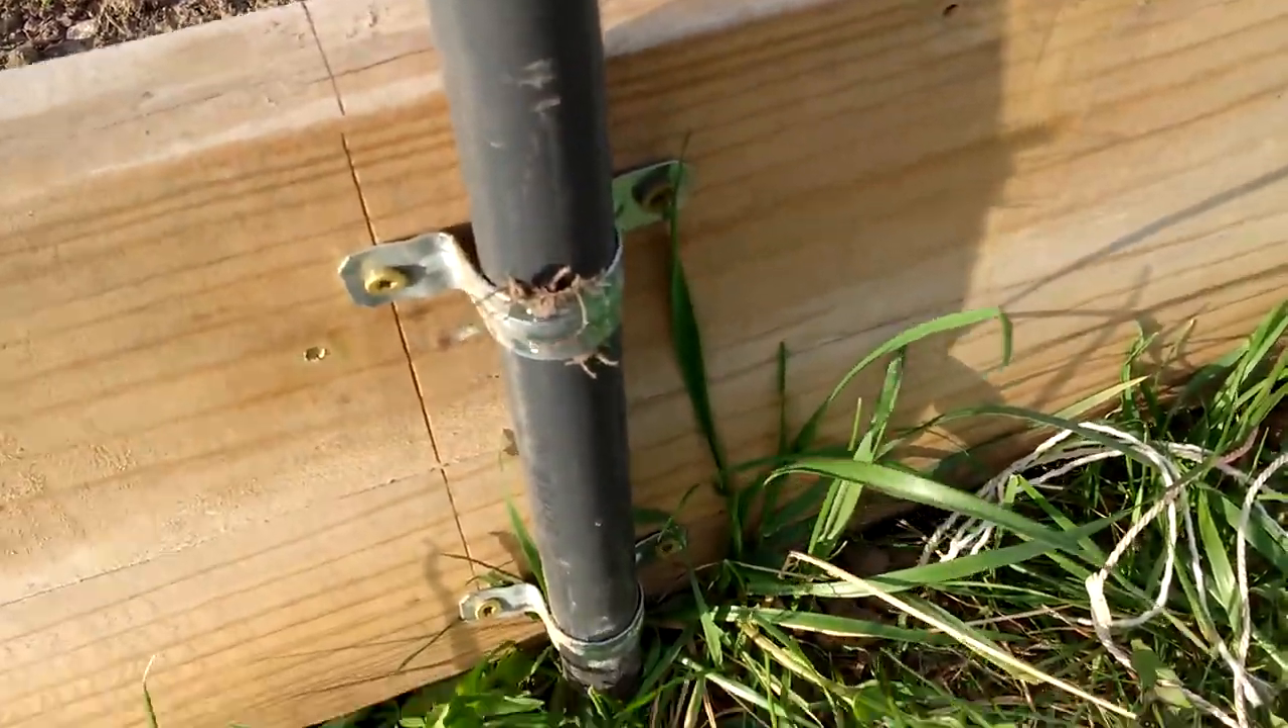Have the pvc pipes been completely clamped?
Yes.